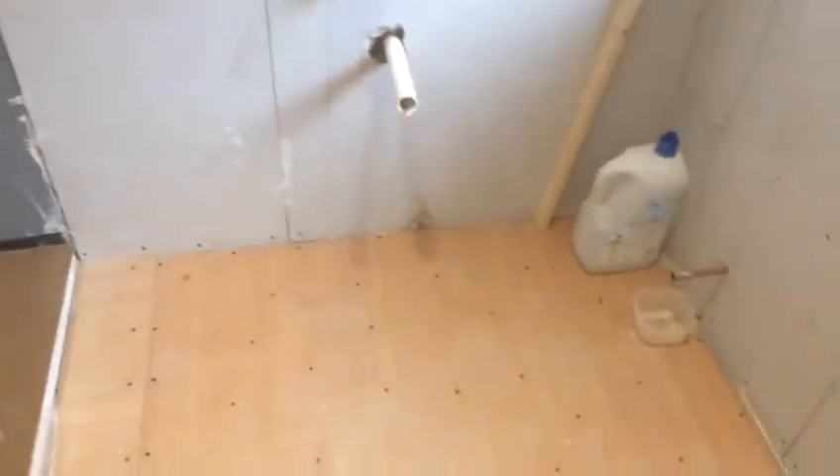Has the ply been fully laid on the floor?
Yes.